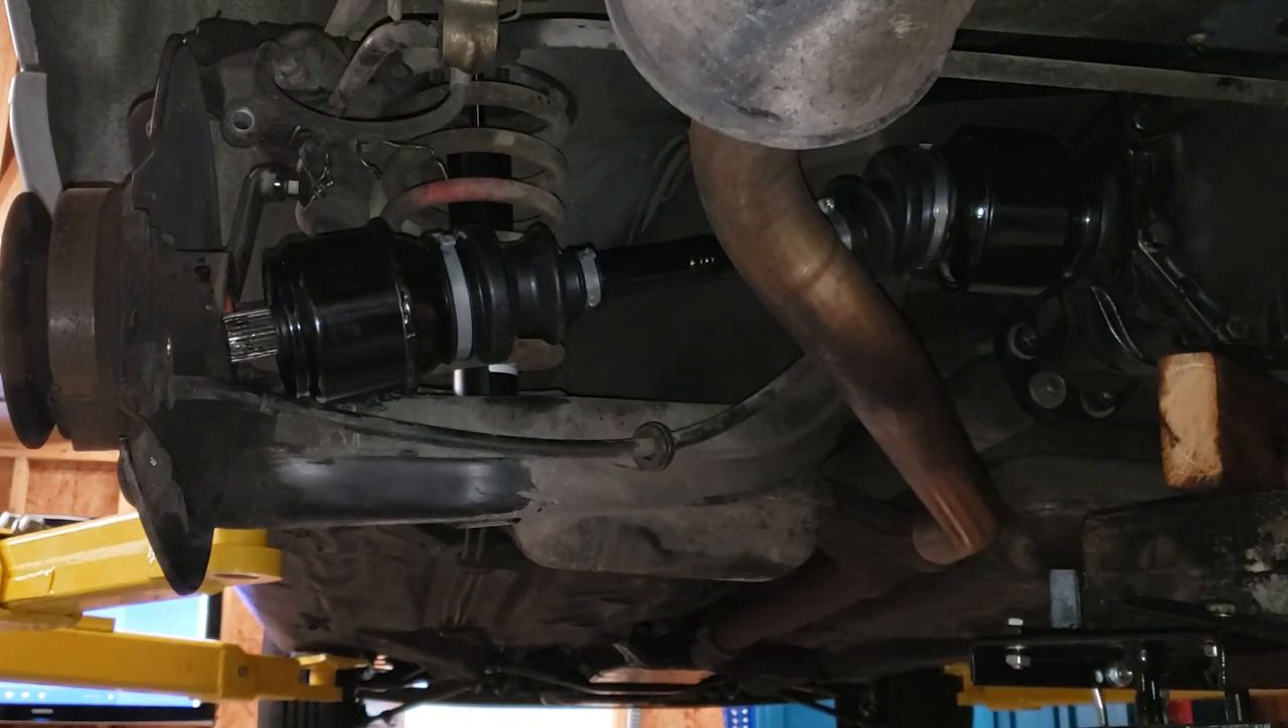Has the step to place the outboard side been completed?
No.